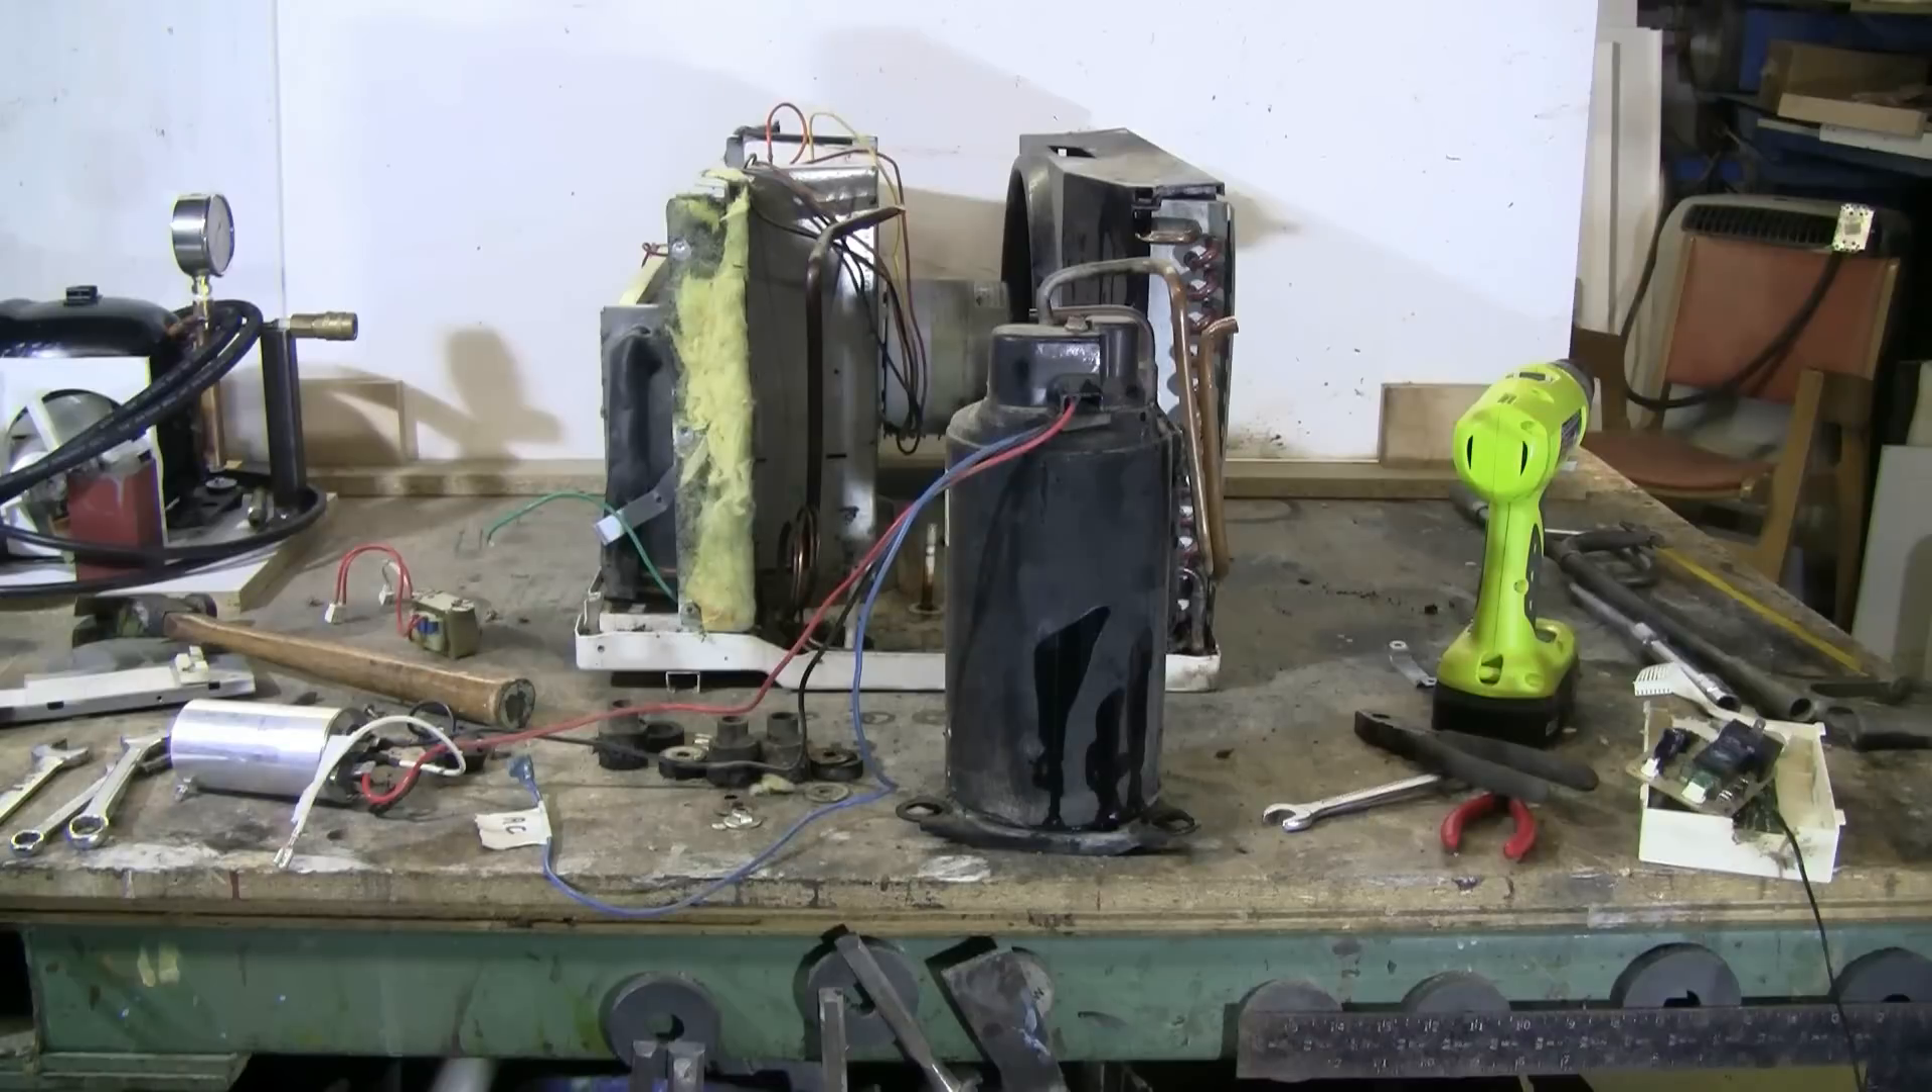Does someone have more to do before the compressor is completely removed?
No.